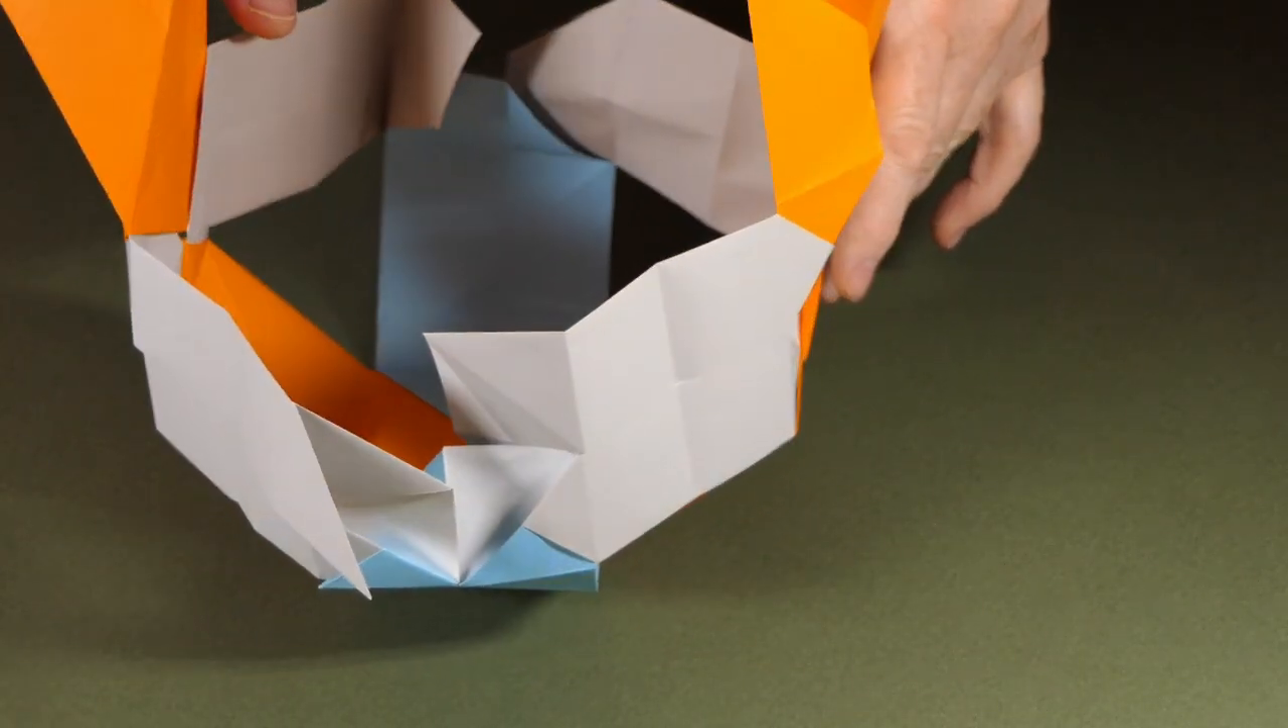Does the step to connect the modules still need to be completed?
Yes.